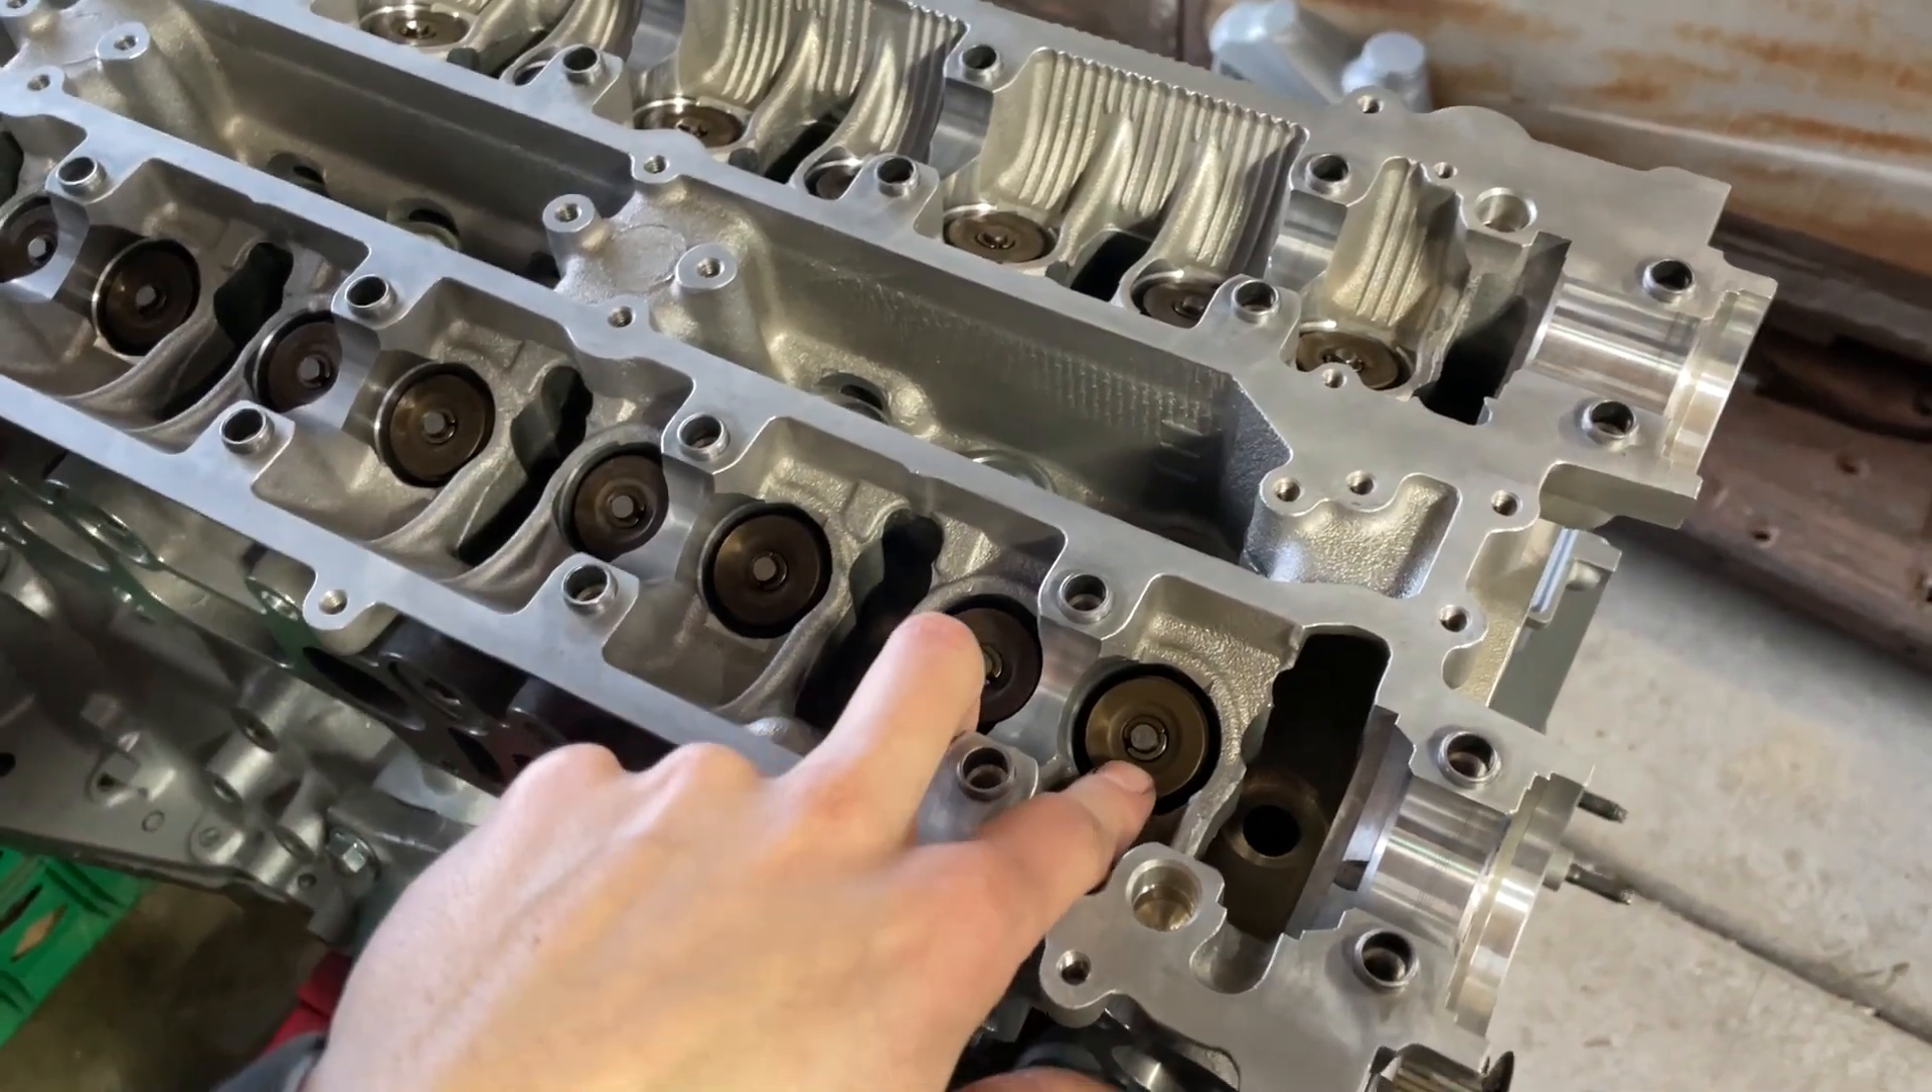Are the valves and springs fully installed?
Yes.